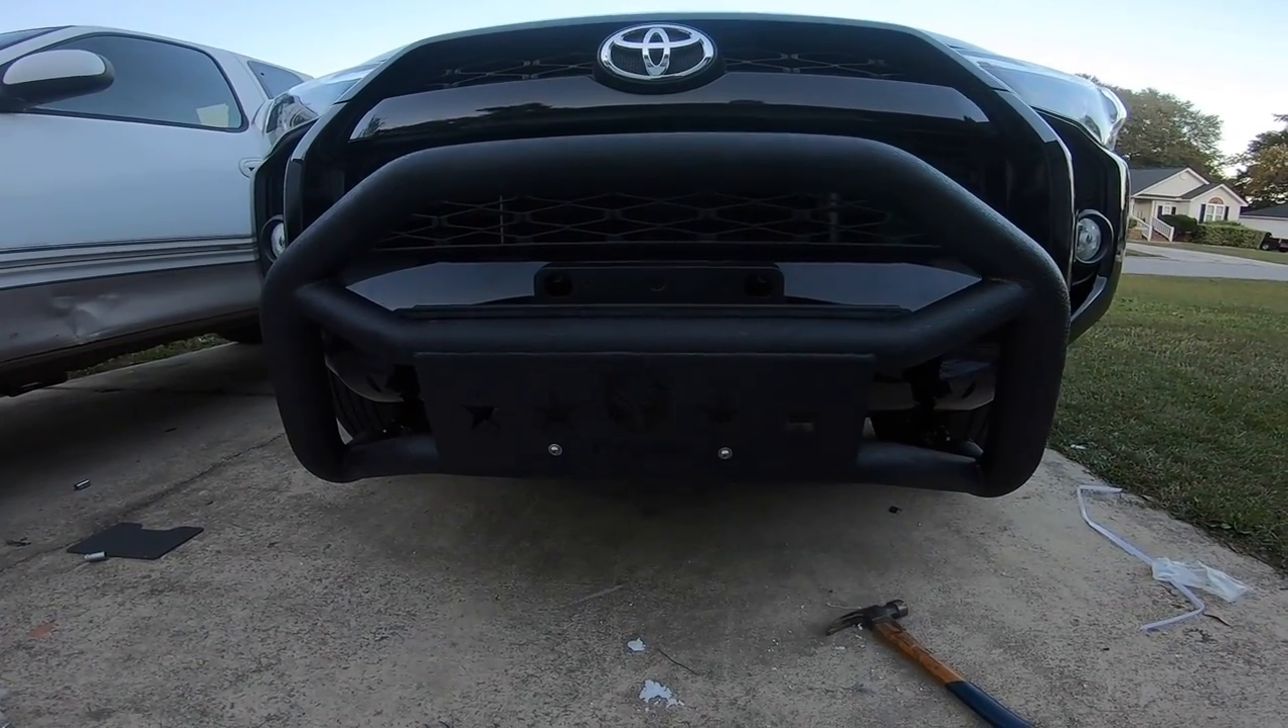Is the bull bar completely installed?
Yes.